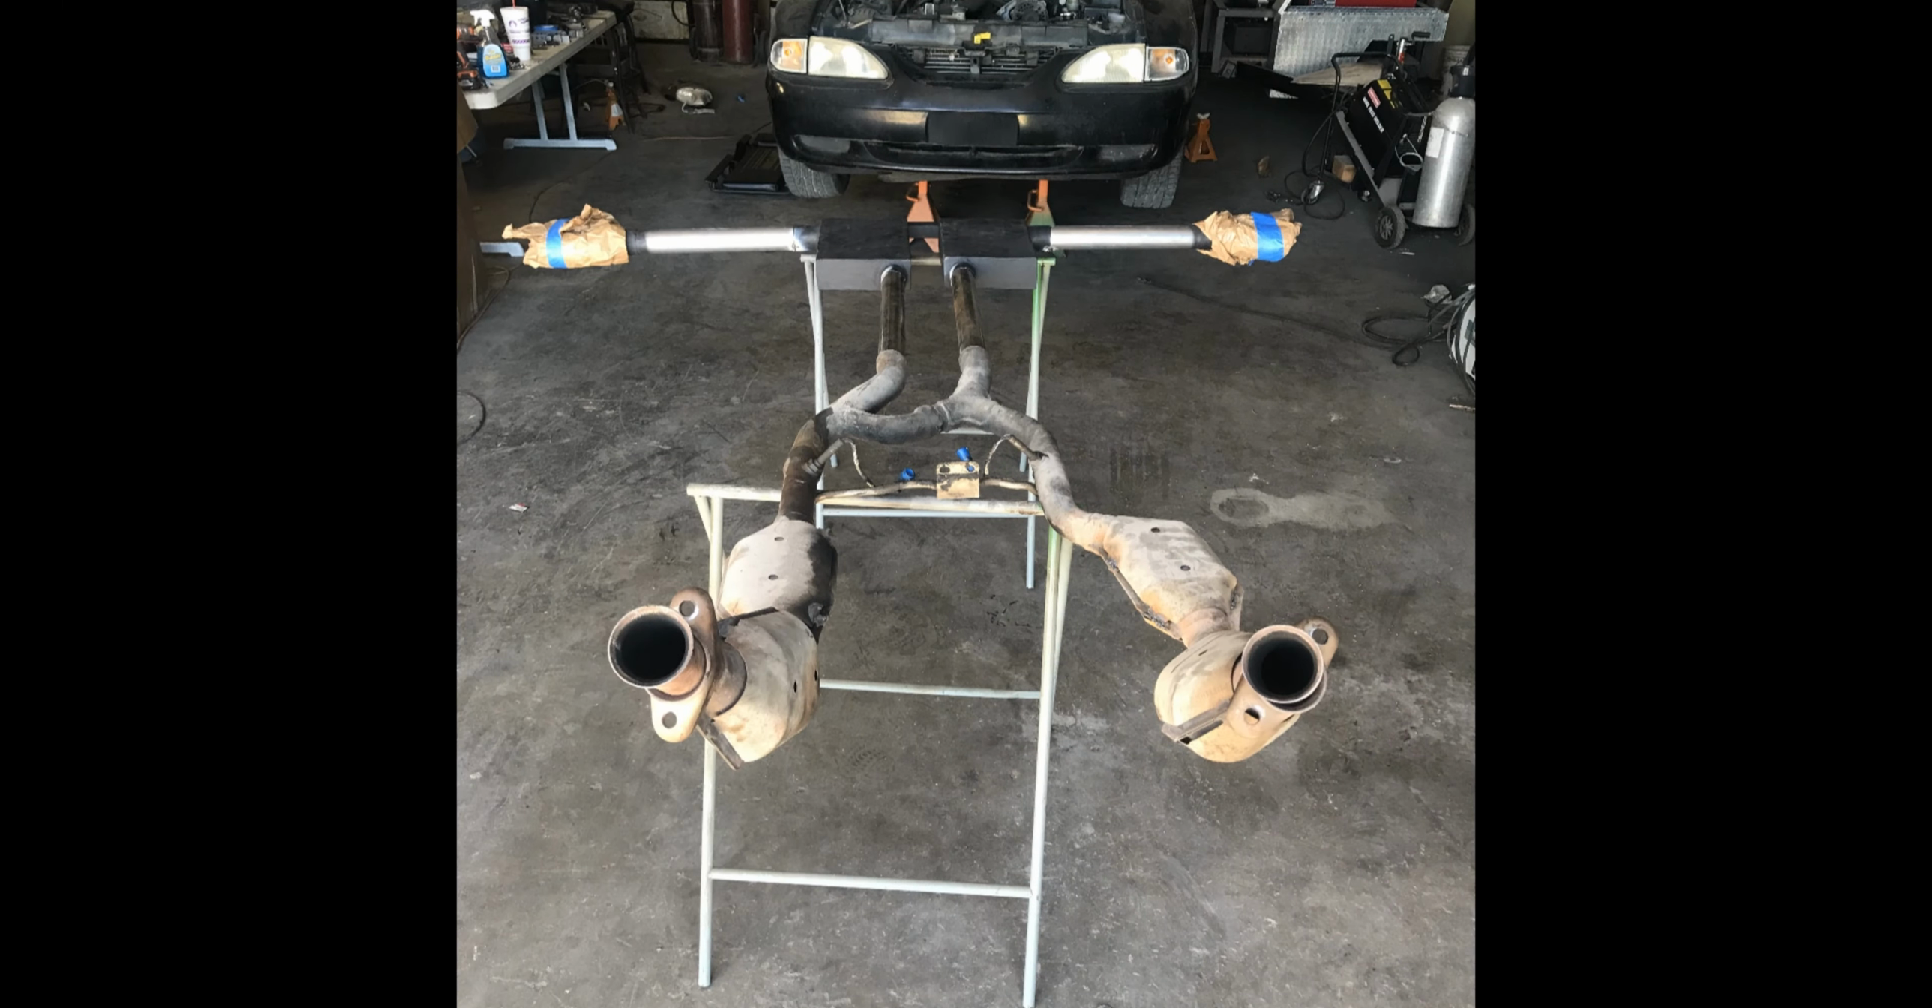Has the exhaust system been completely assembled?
Yes.